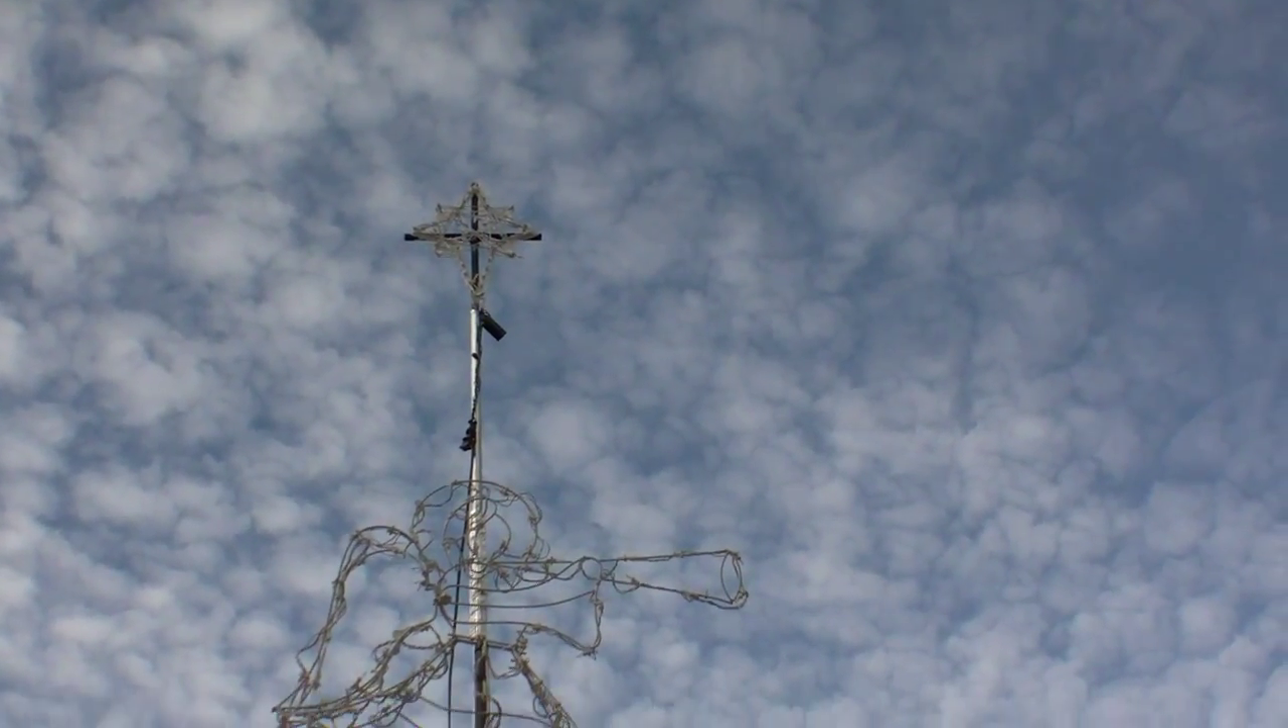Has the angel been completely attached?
Yes.